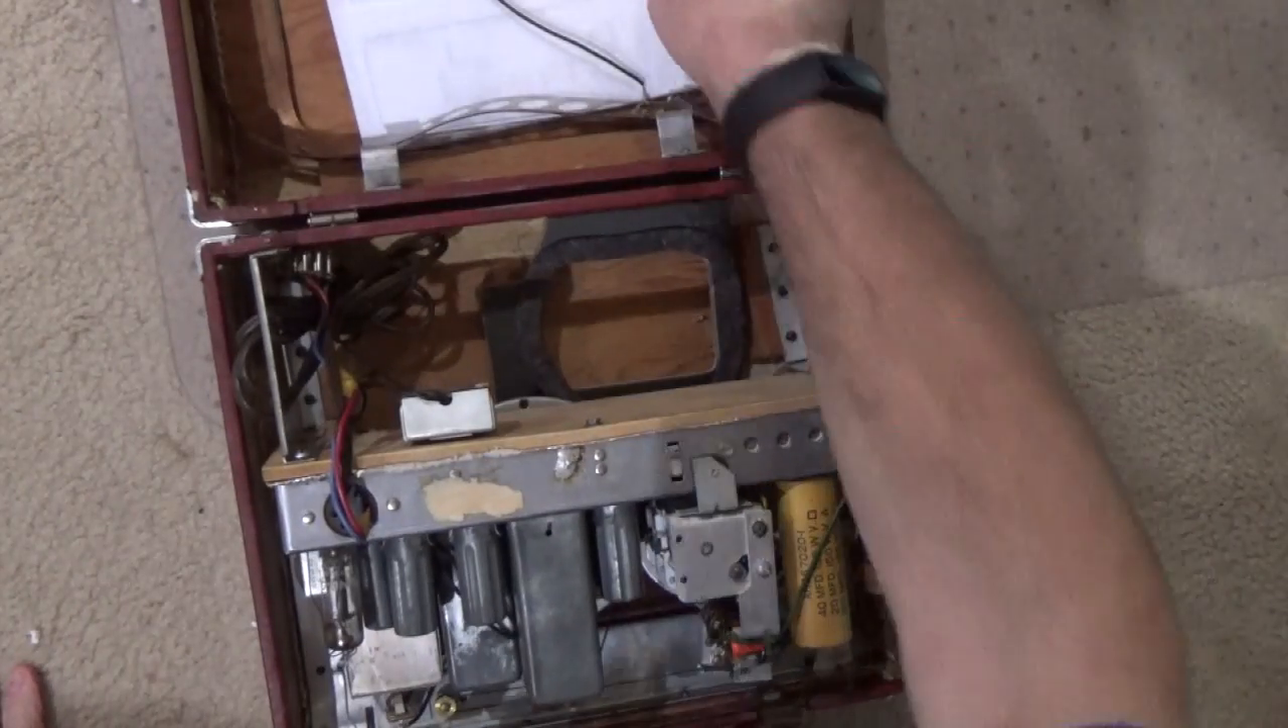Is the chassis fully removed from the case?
No.